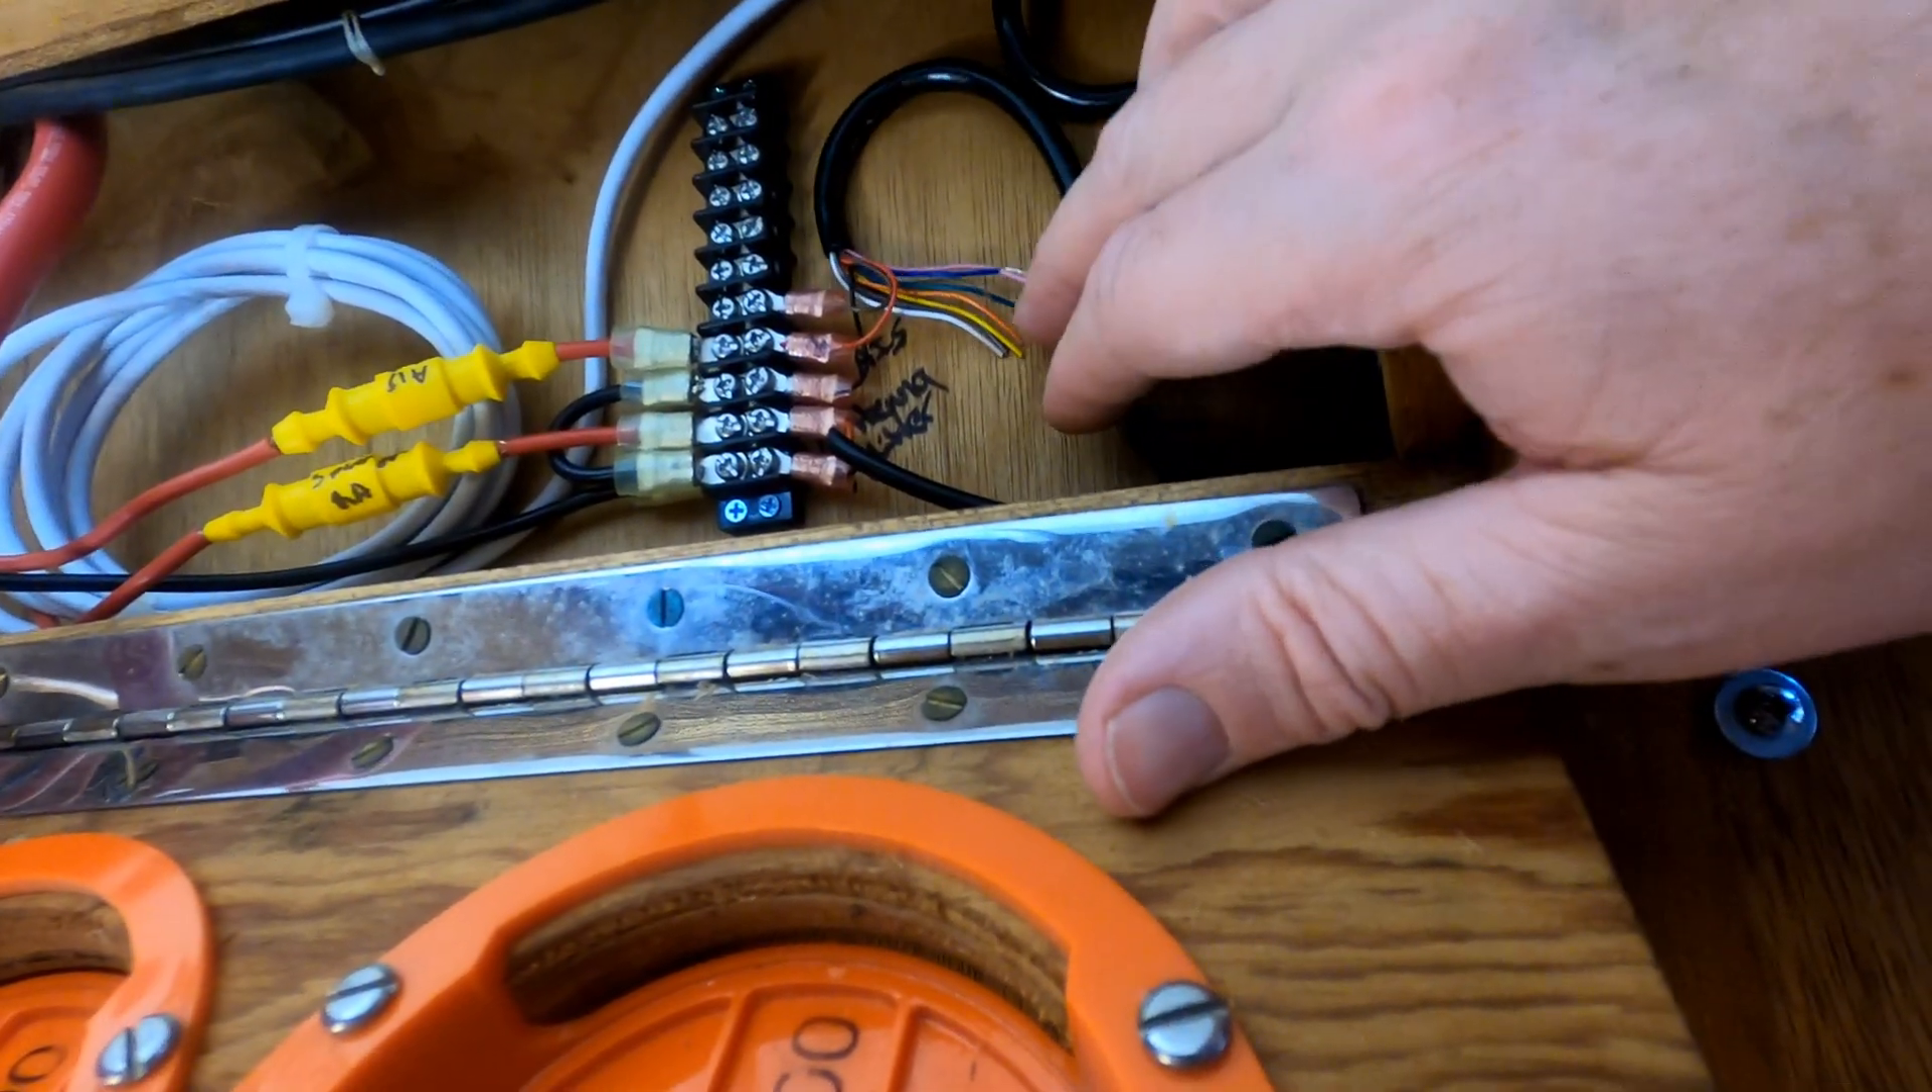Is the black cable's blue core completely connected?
No.